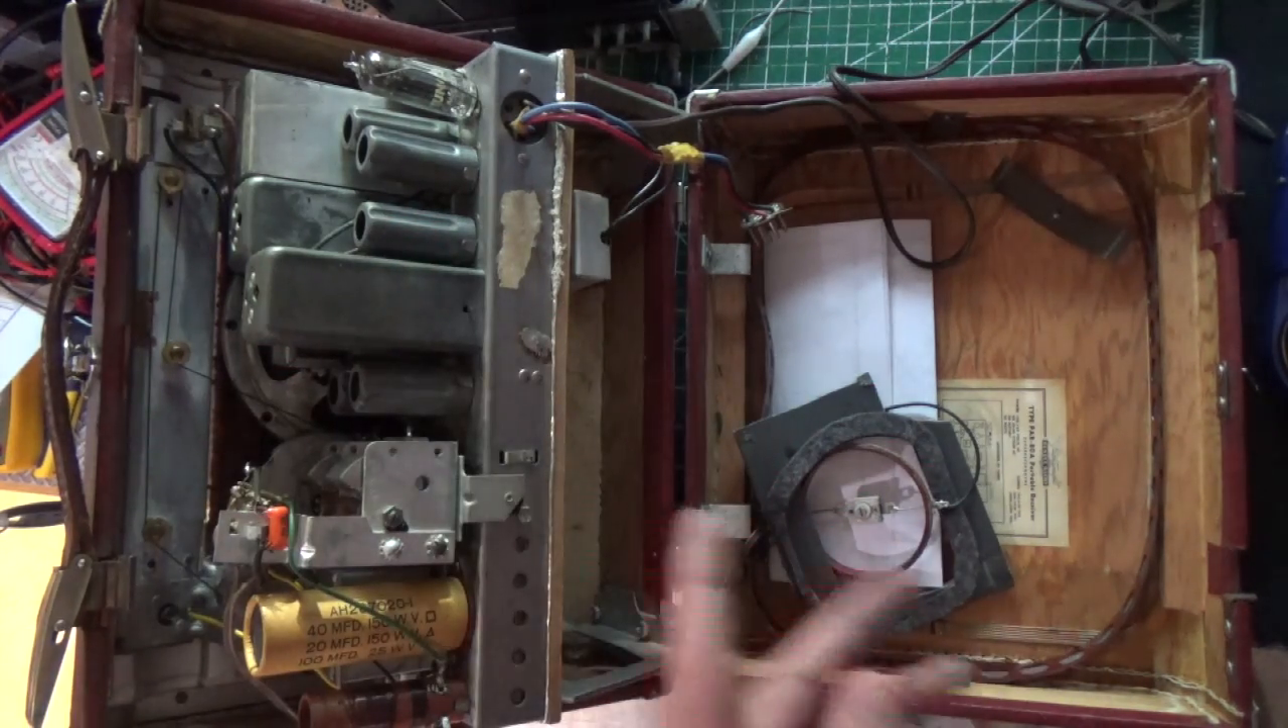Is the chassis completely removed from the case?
No.